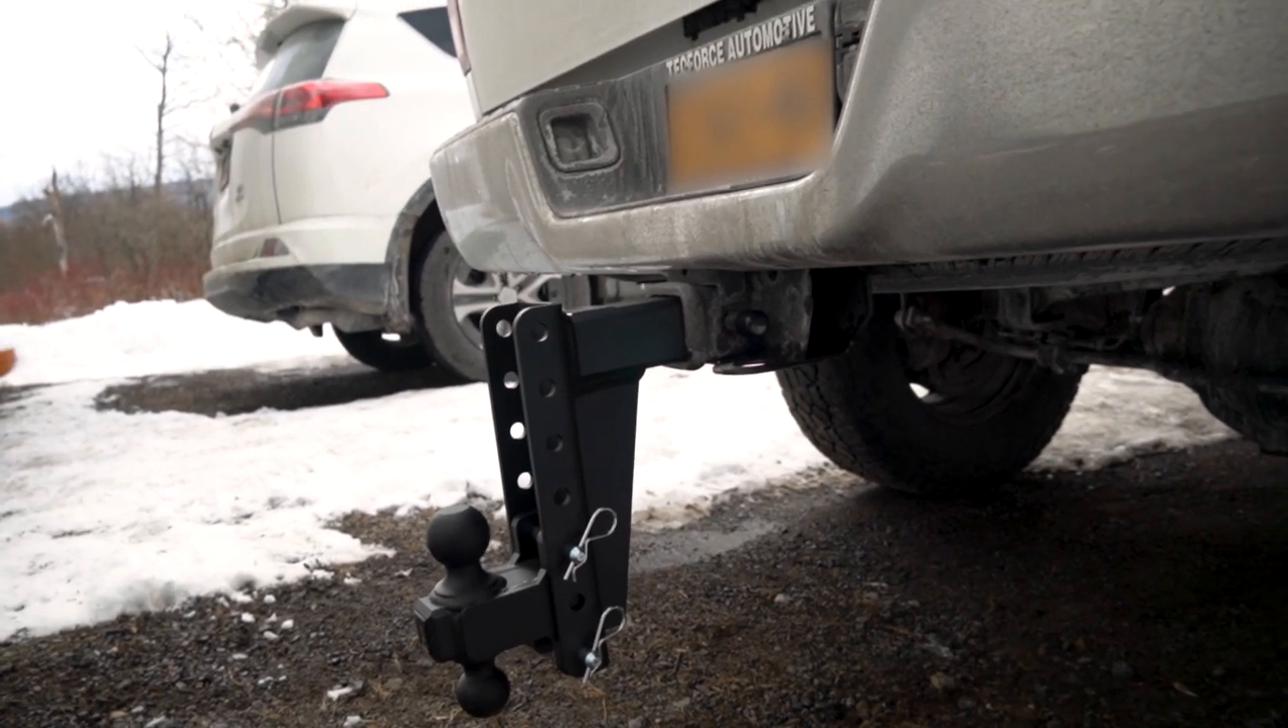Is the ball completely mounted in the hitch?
Yes.